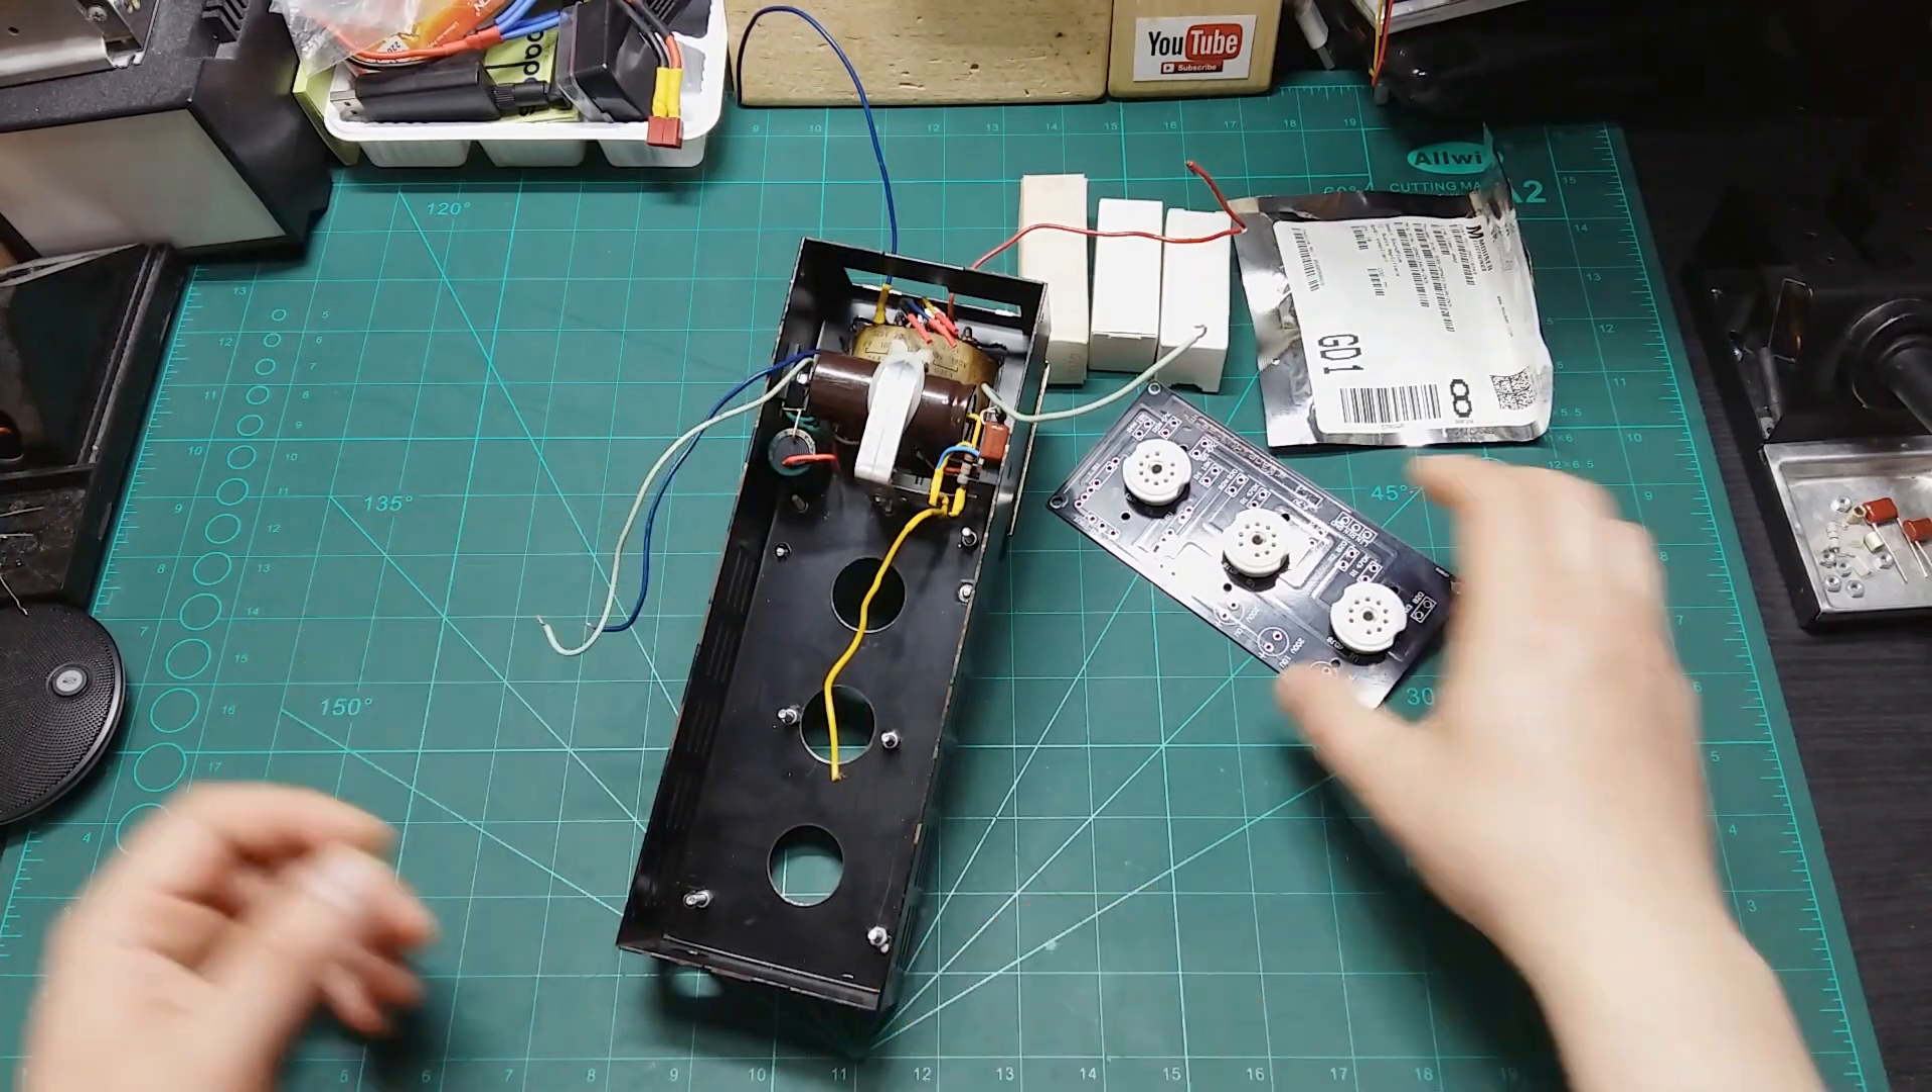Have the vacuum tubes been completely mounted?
No.